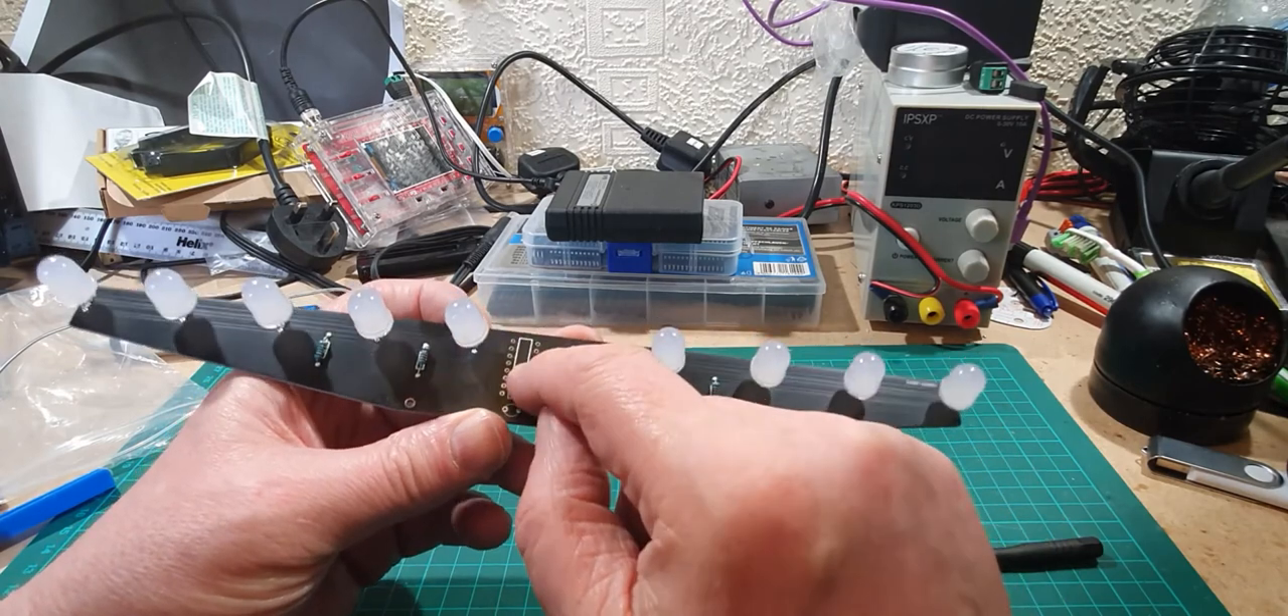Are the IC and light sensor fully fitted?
No.